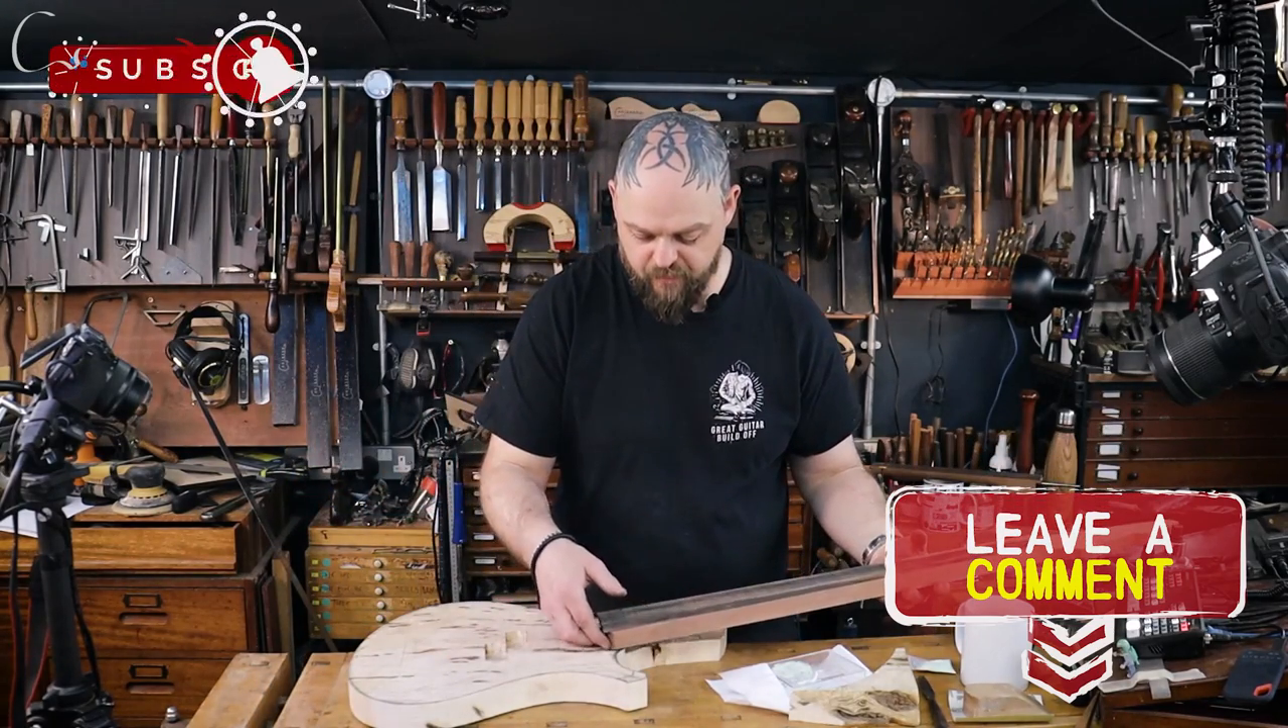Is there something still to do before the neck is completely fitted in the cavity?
Yes.